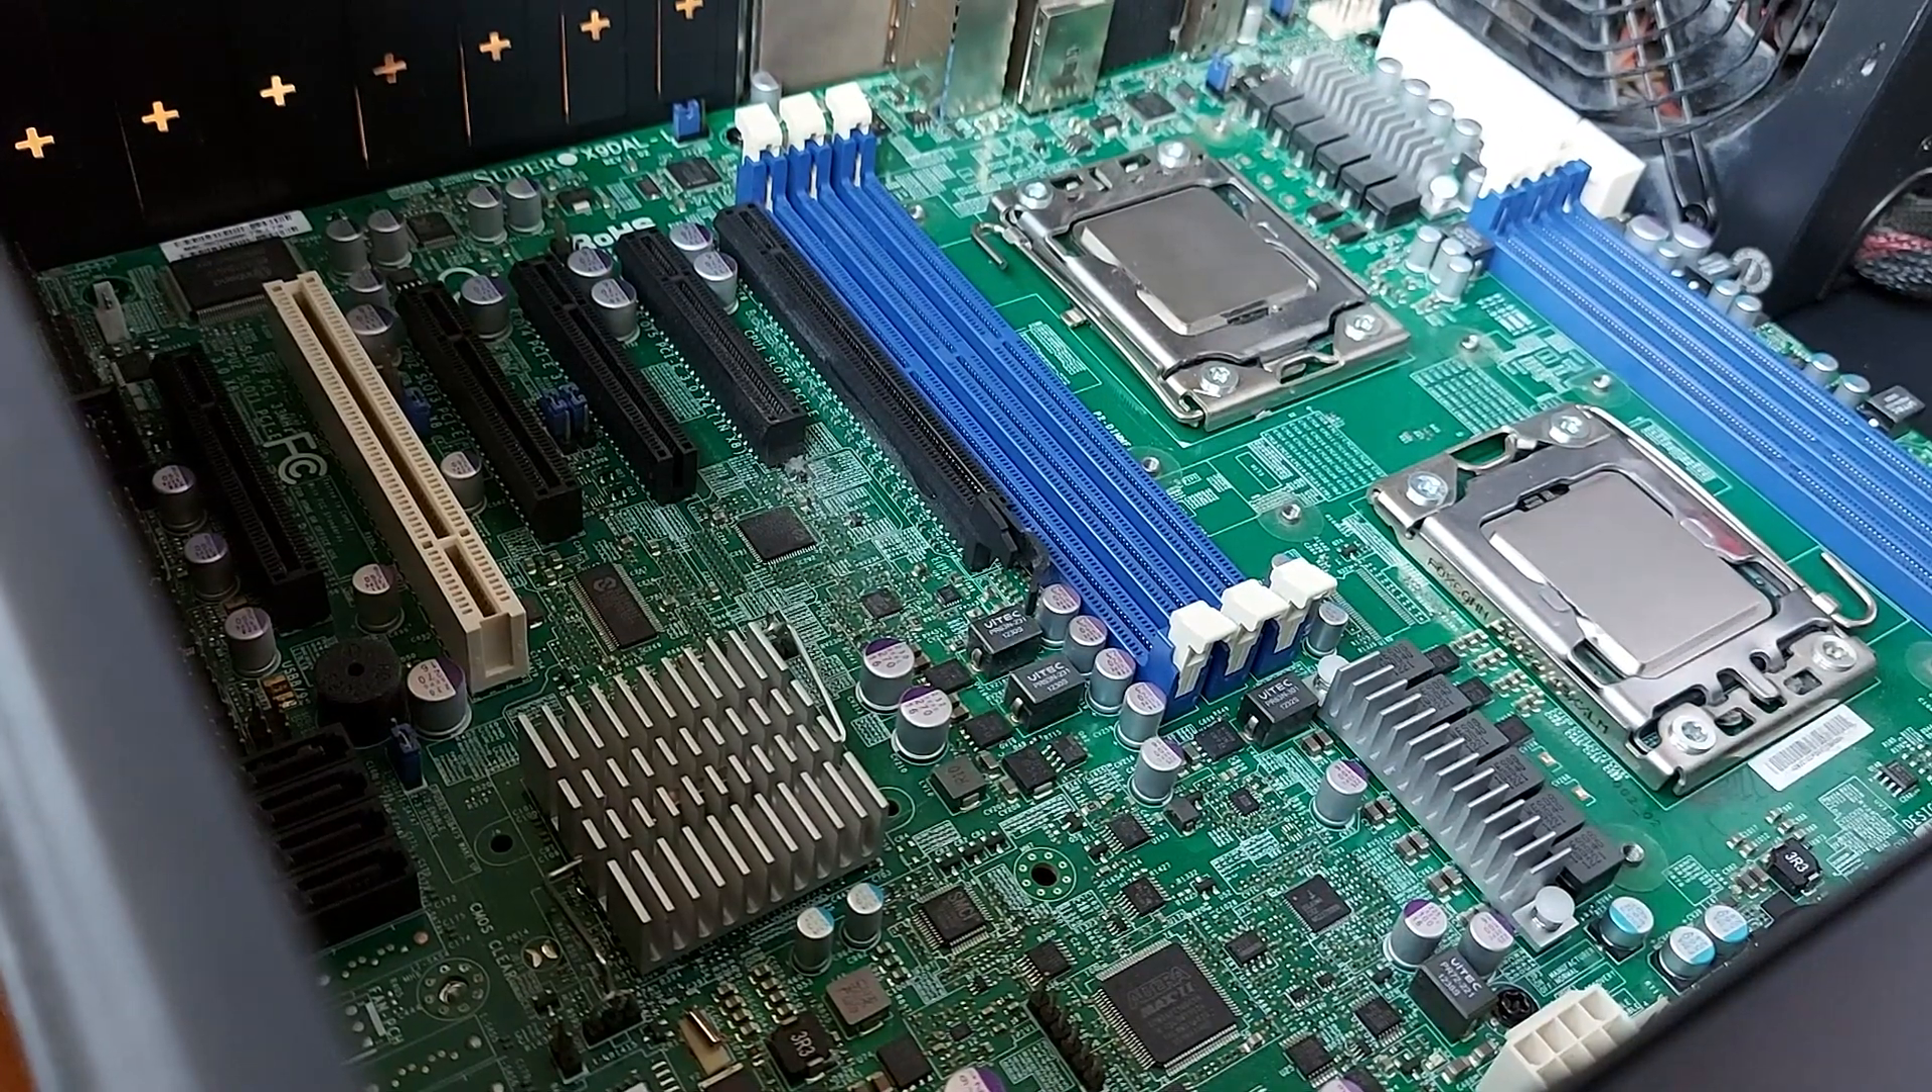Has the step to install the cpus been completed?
Yes.